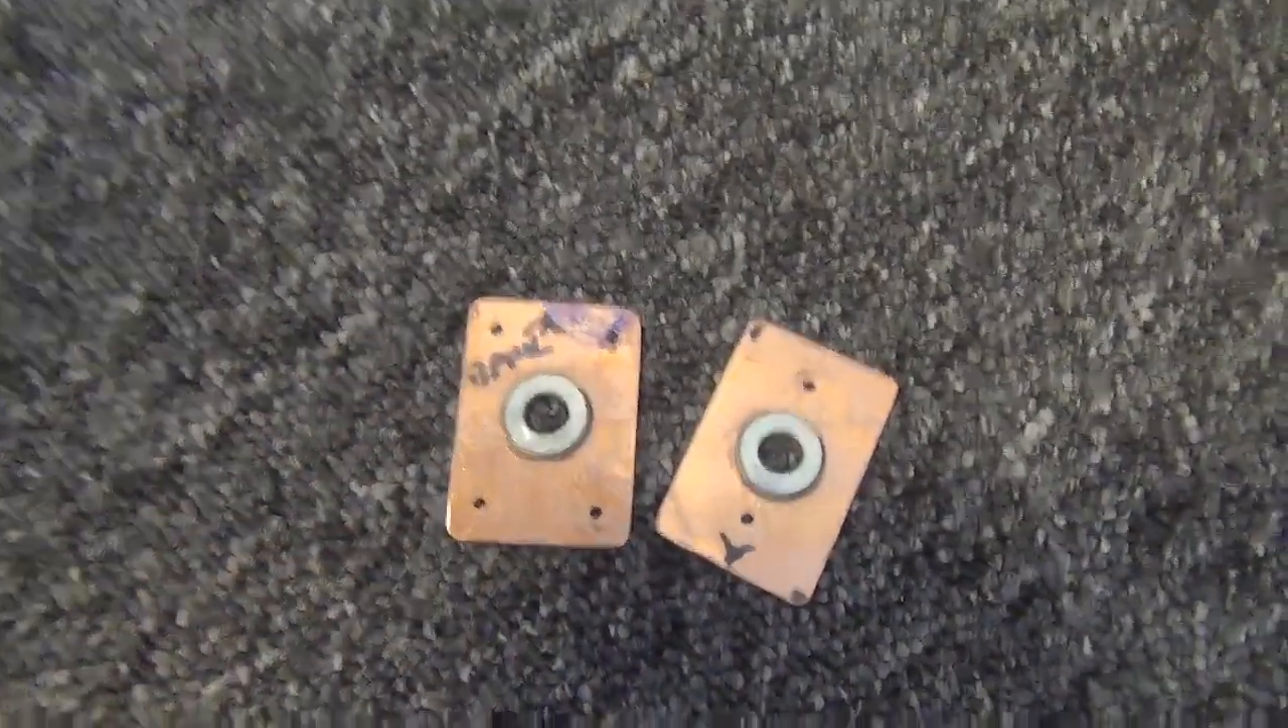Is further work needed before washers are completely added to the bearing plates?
No.